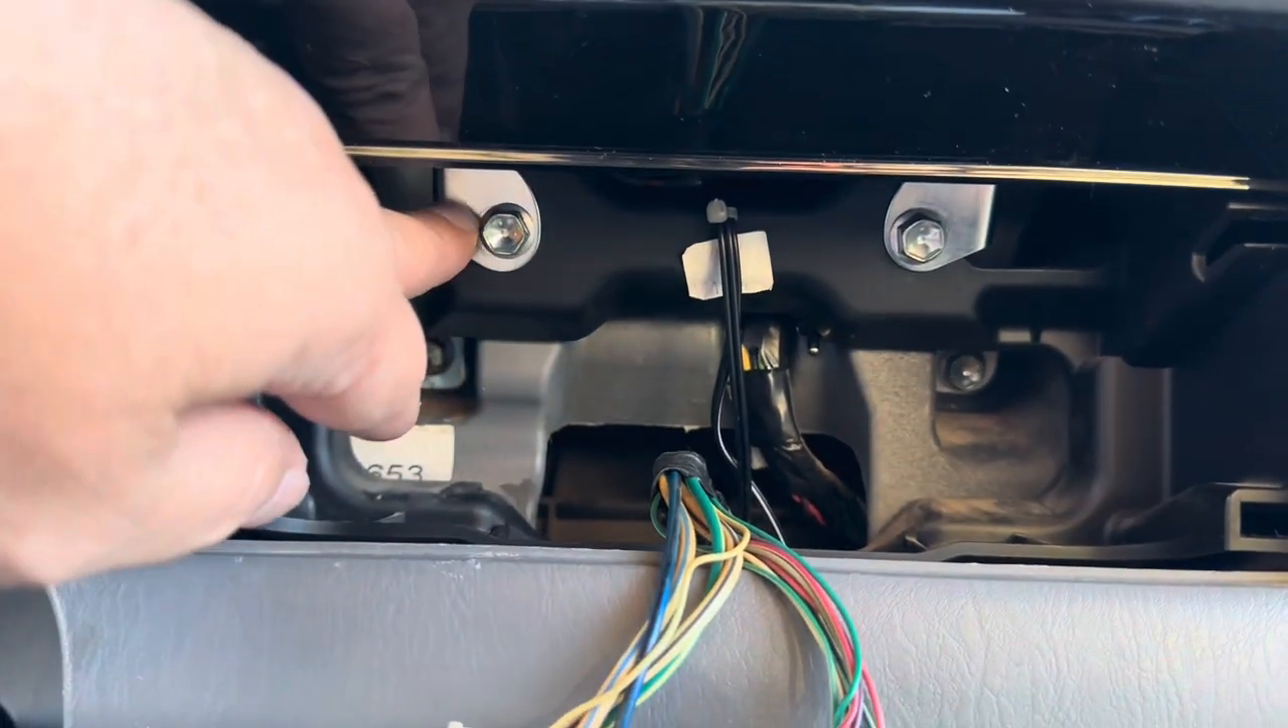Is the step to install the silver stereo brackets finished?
Yes.